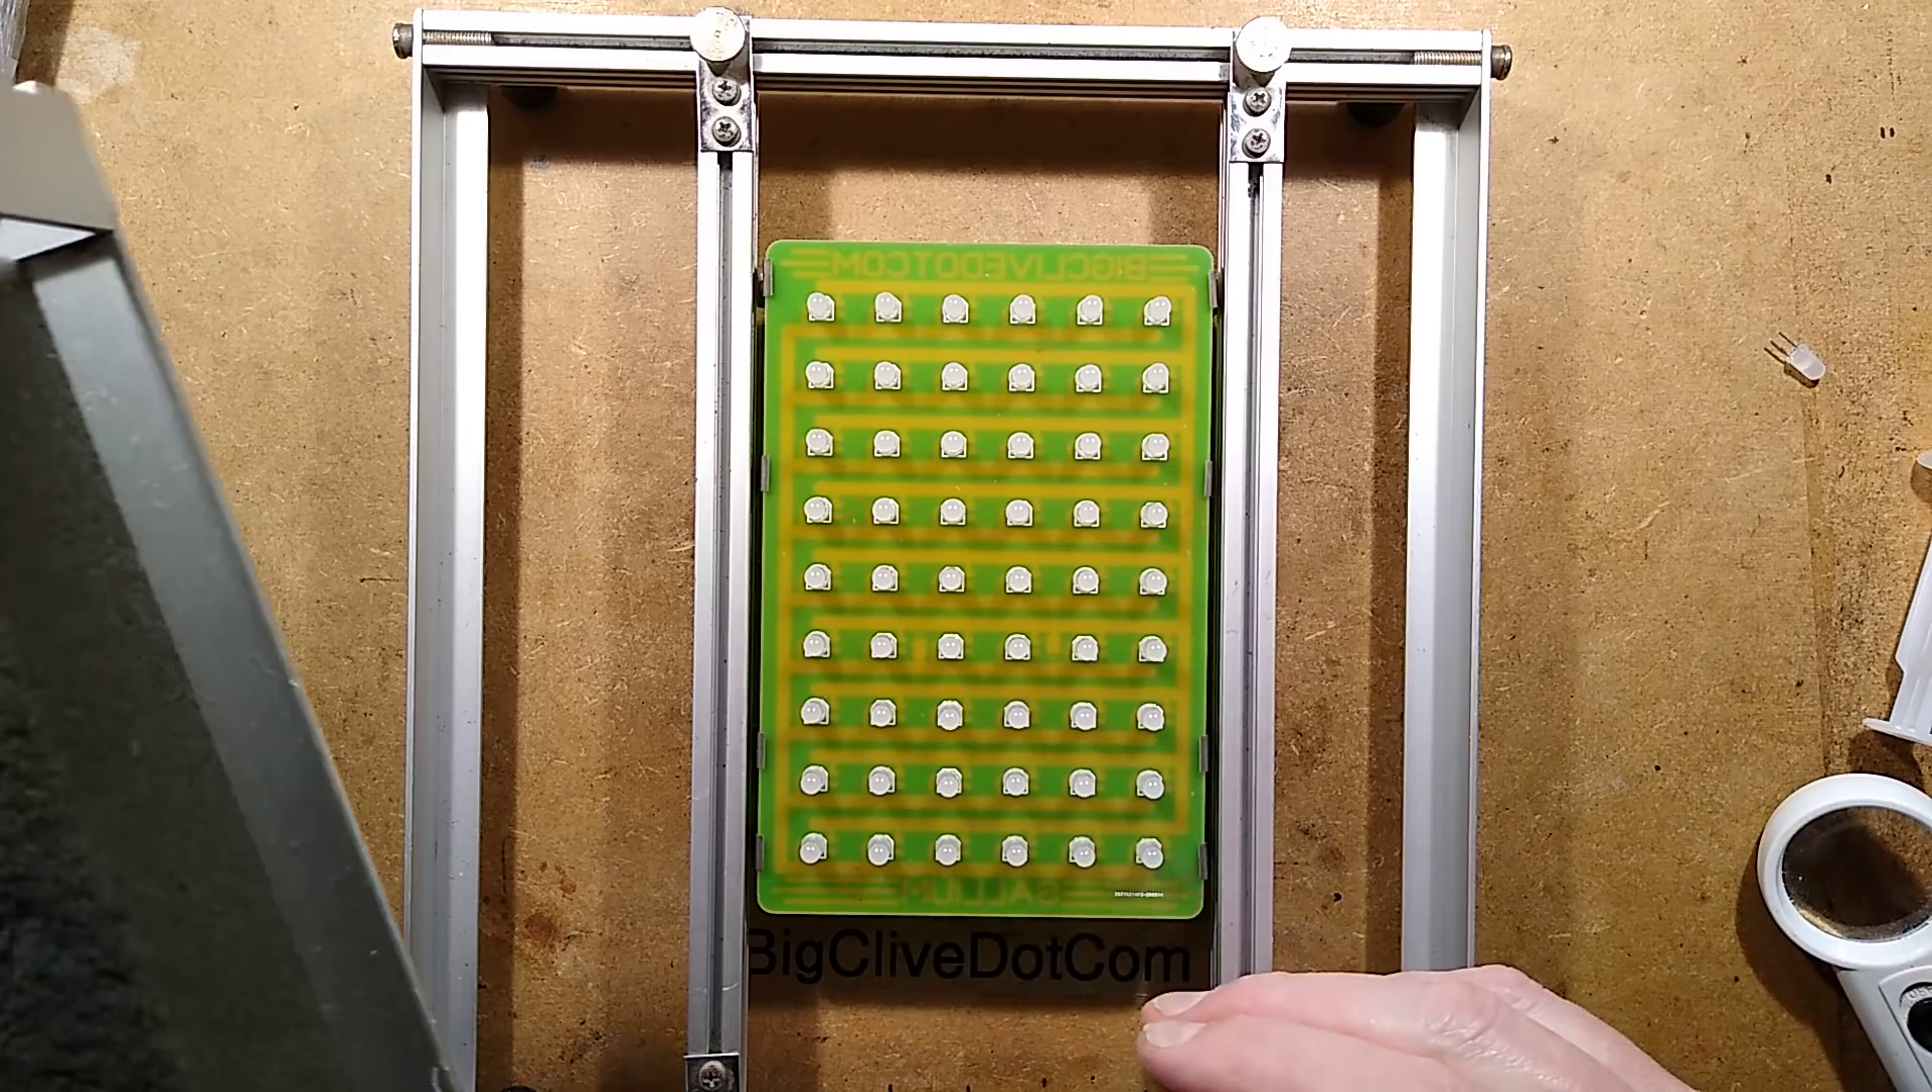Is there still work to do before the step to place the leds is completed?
No.